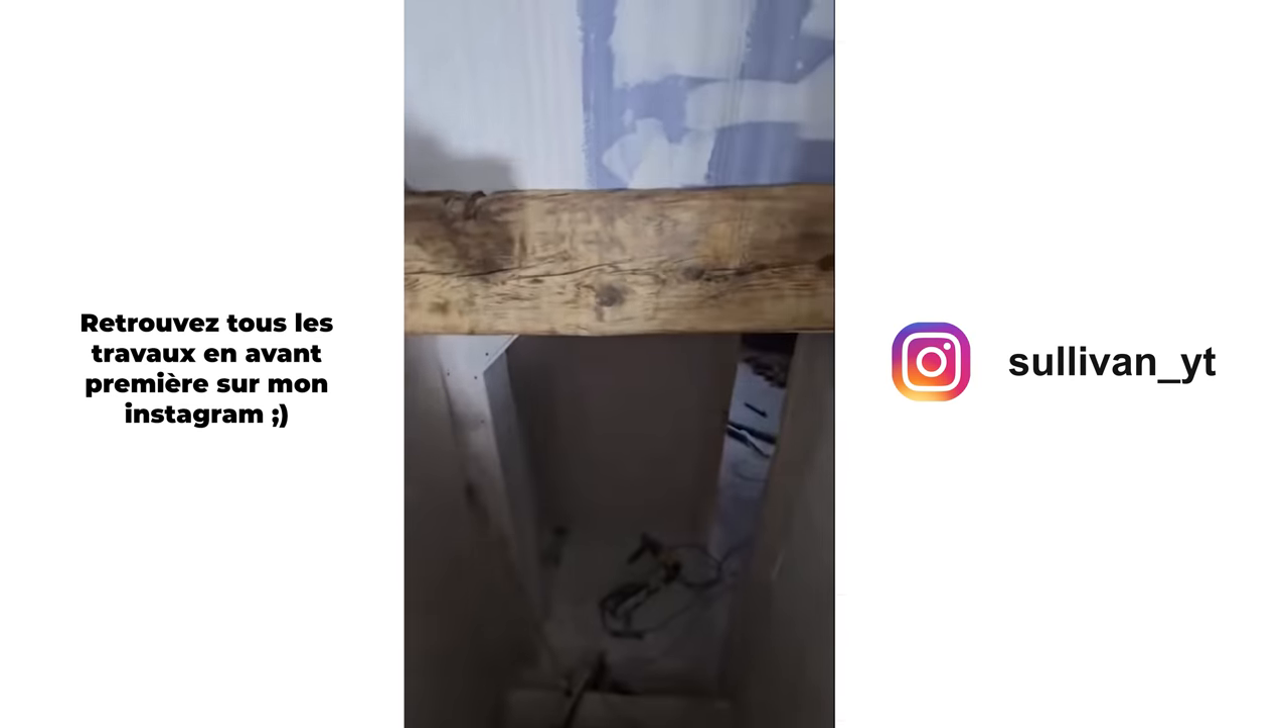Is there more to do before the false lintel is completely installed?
No.